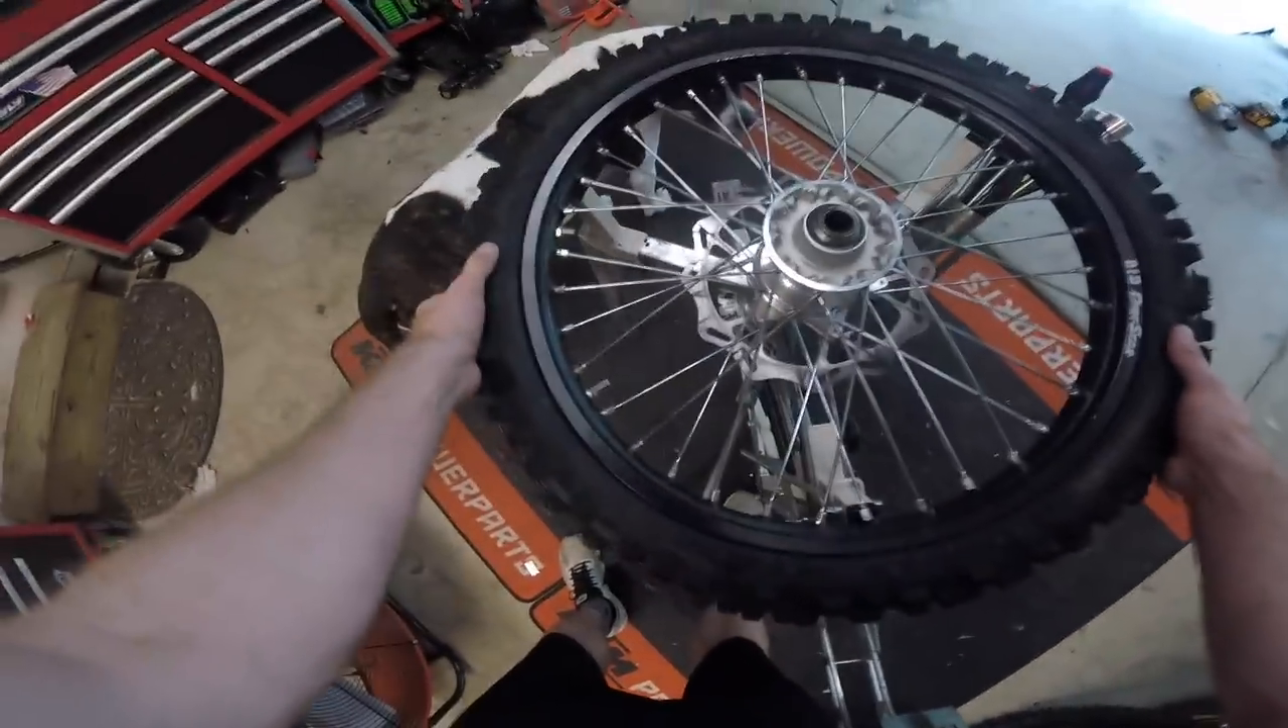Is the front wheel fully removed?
Yes.